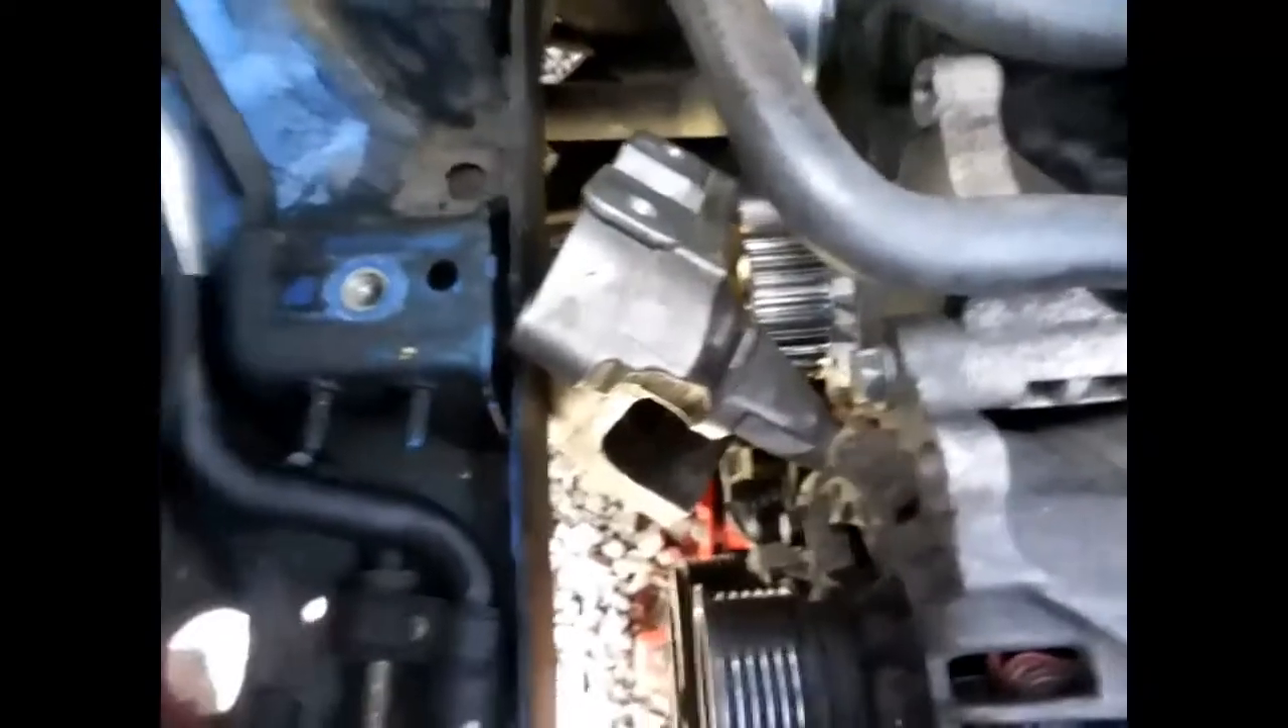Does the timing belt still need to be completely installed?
Yes.